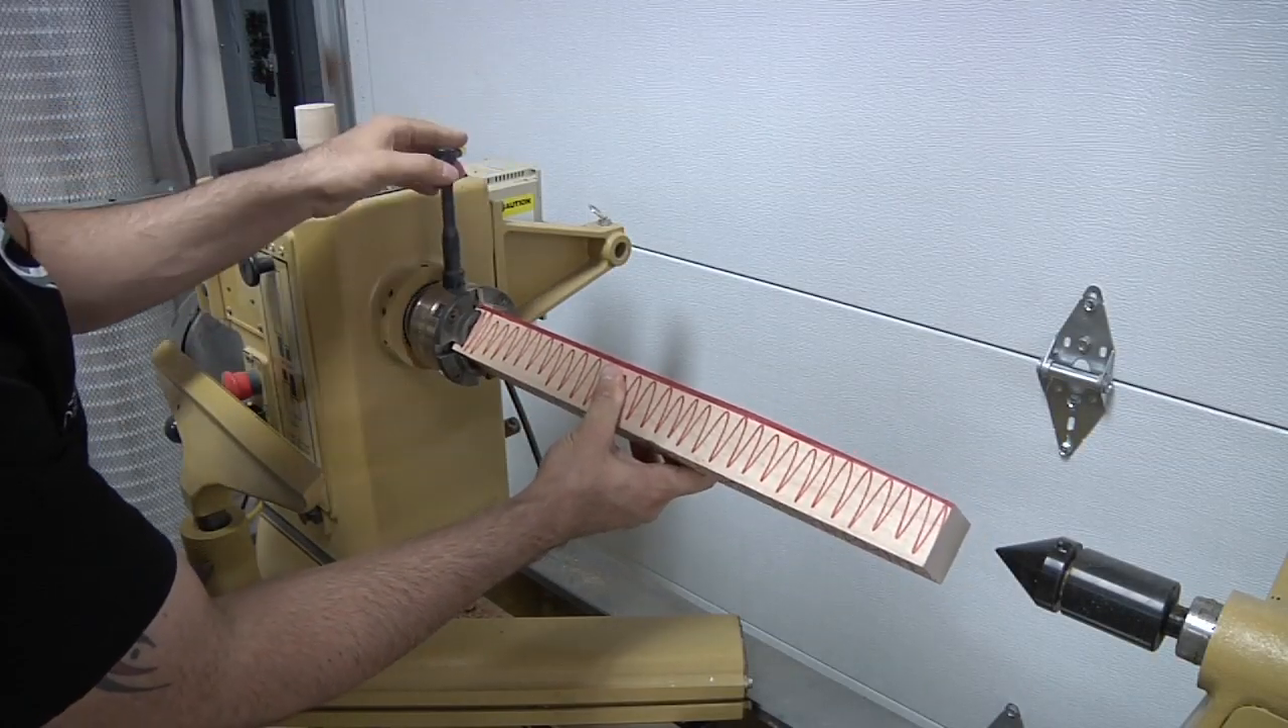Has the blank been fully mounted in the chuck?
No.